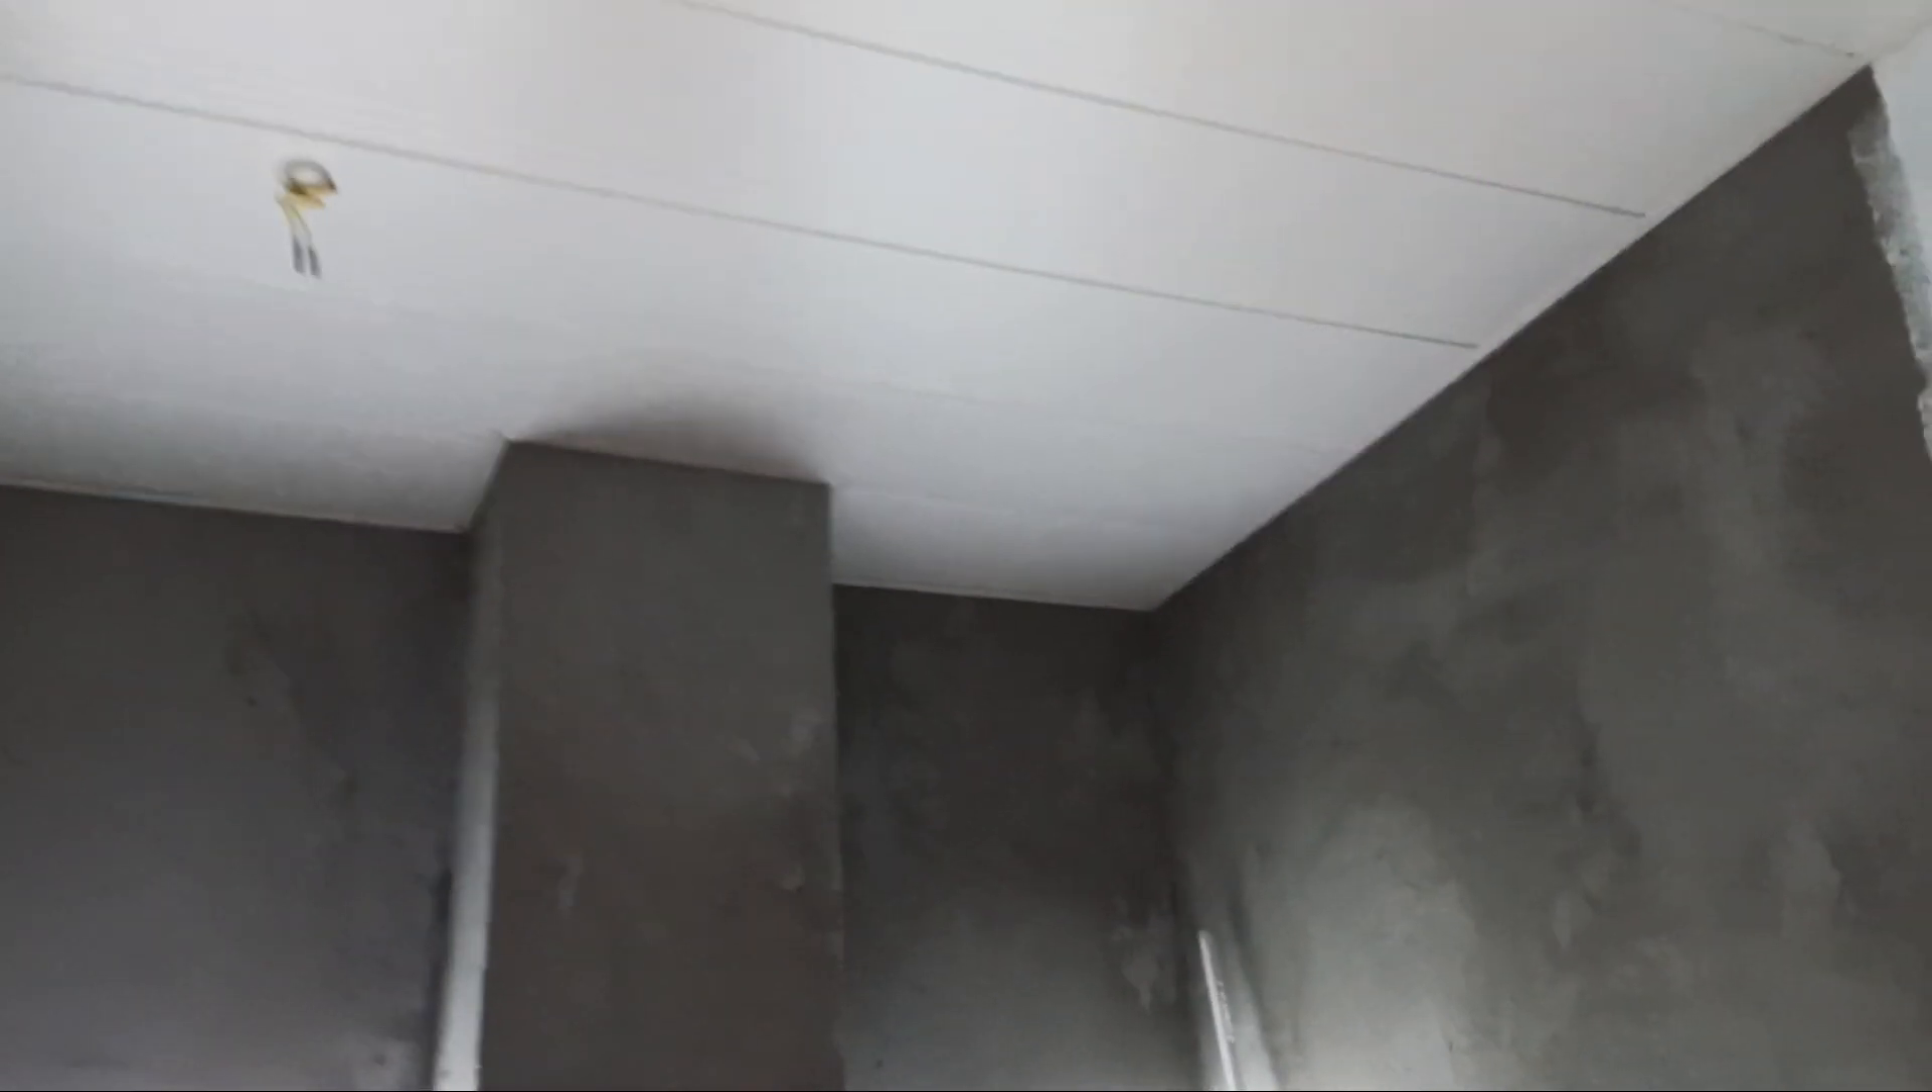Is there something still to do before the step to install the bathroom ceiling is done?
No.